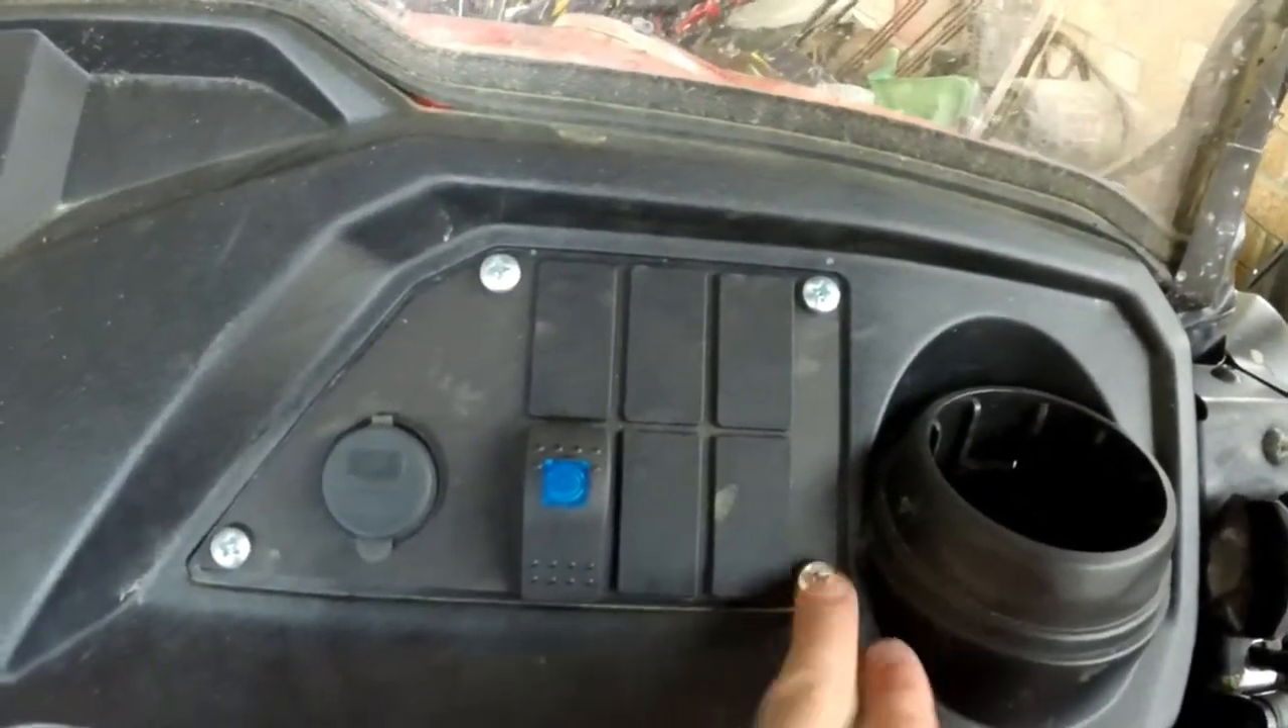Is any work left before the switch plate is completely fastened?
No.